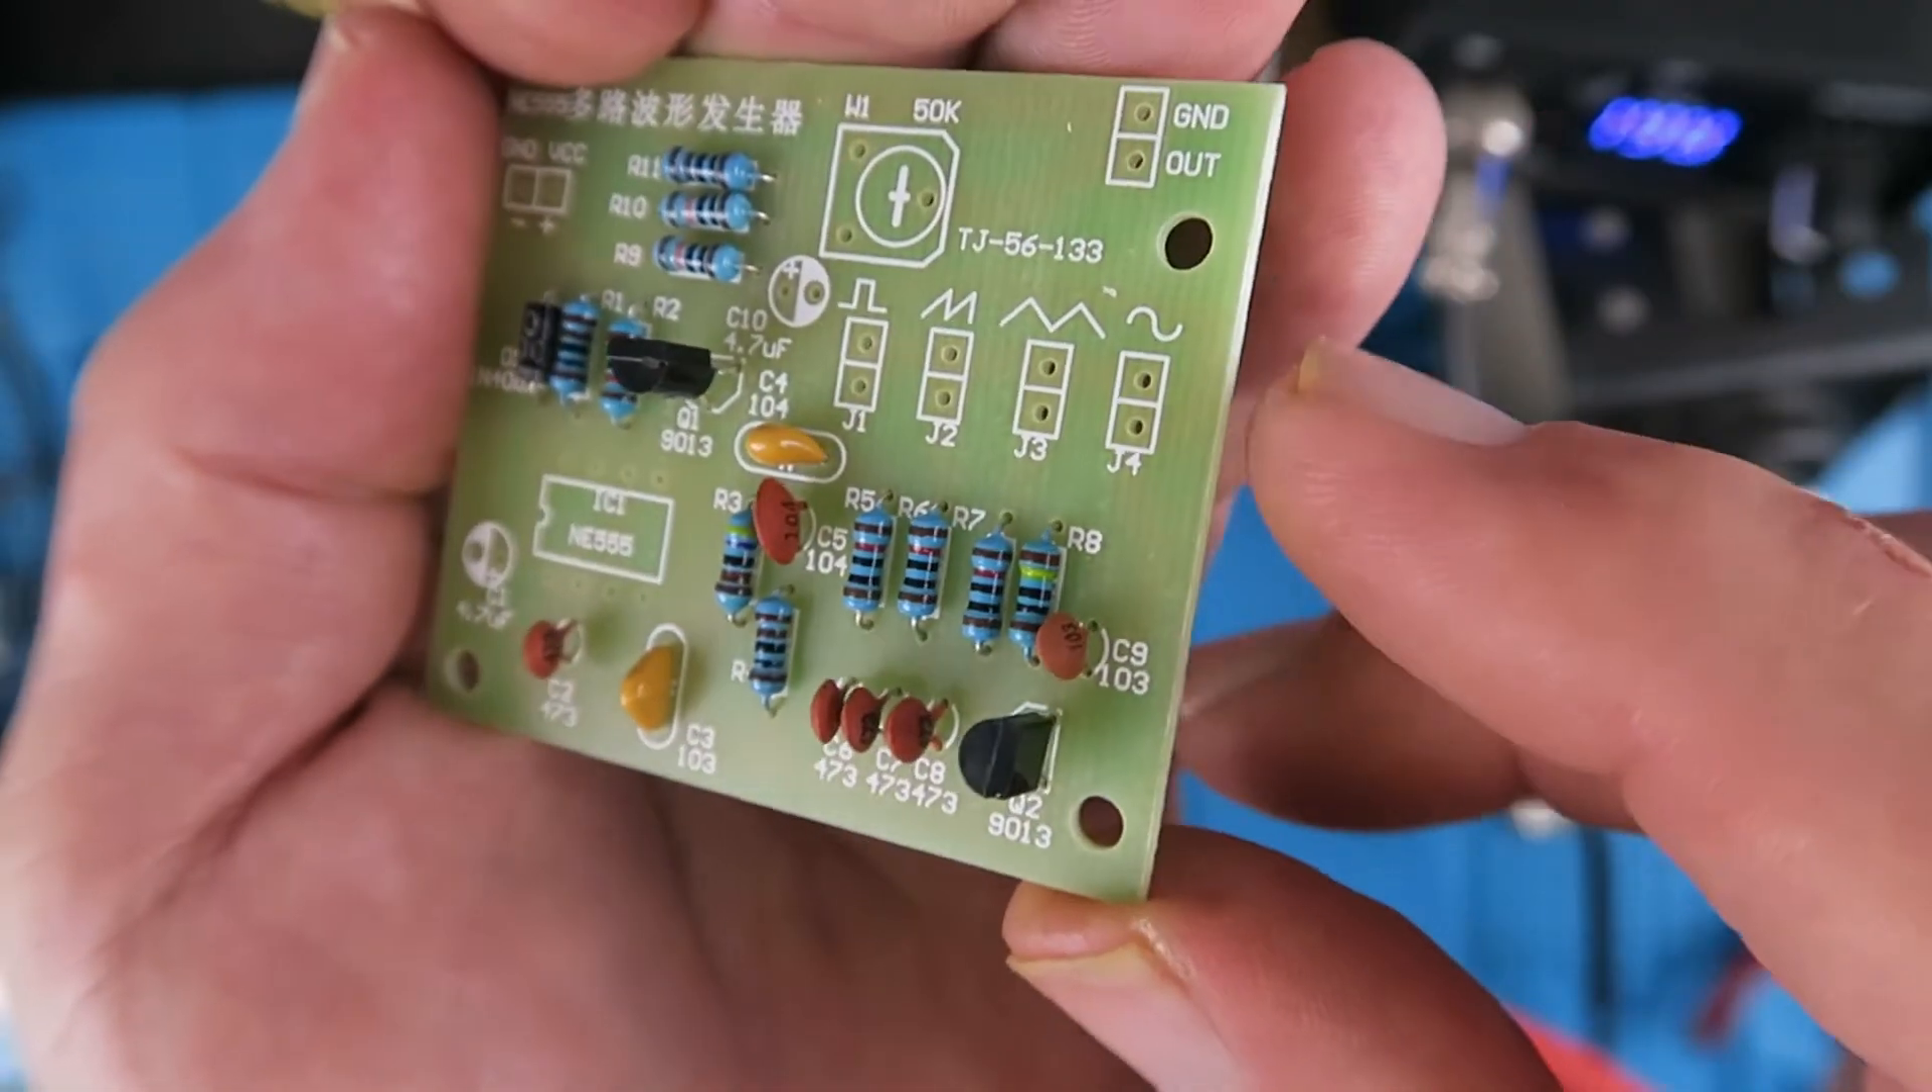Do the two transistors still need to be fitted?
No.